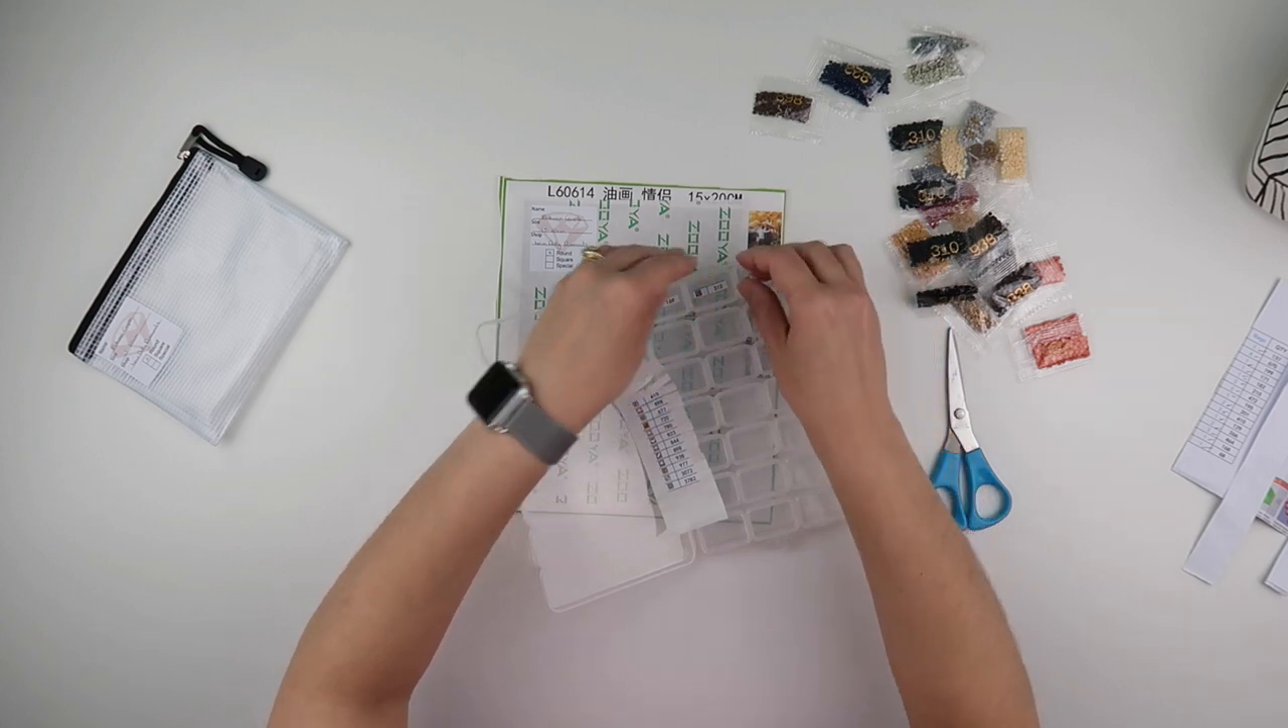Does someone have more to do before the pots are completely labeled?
Yes.